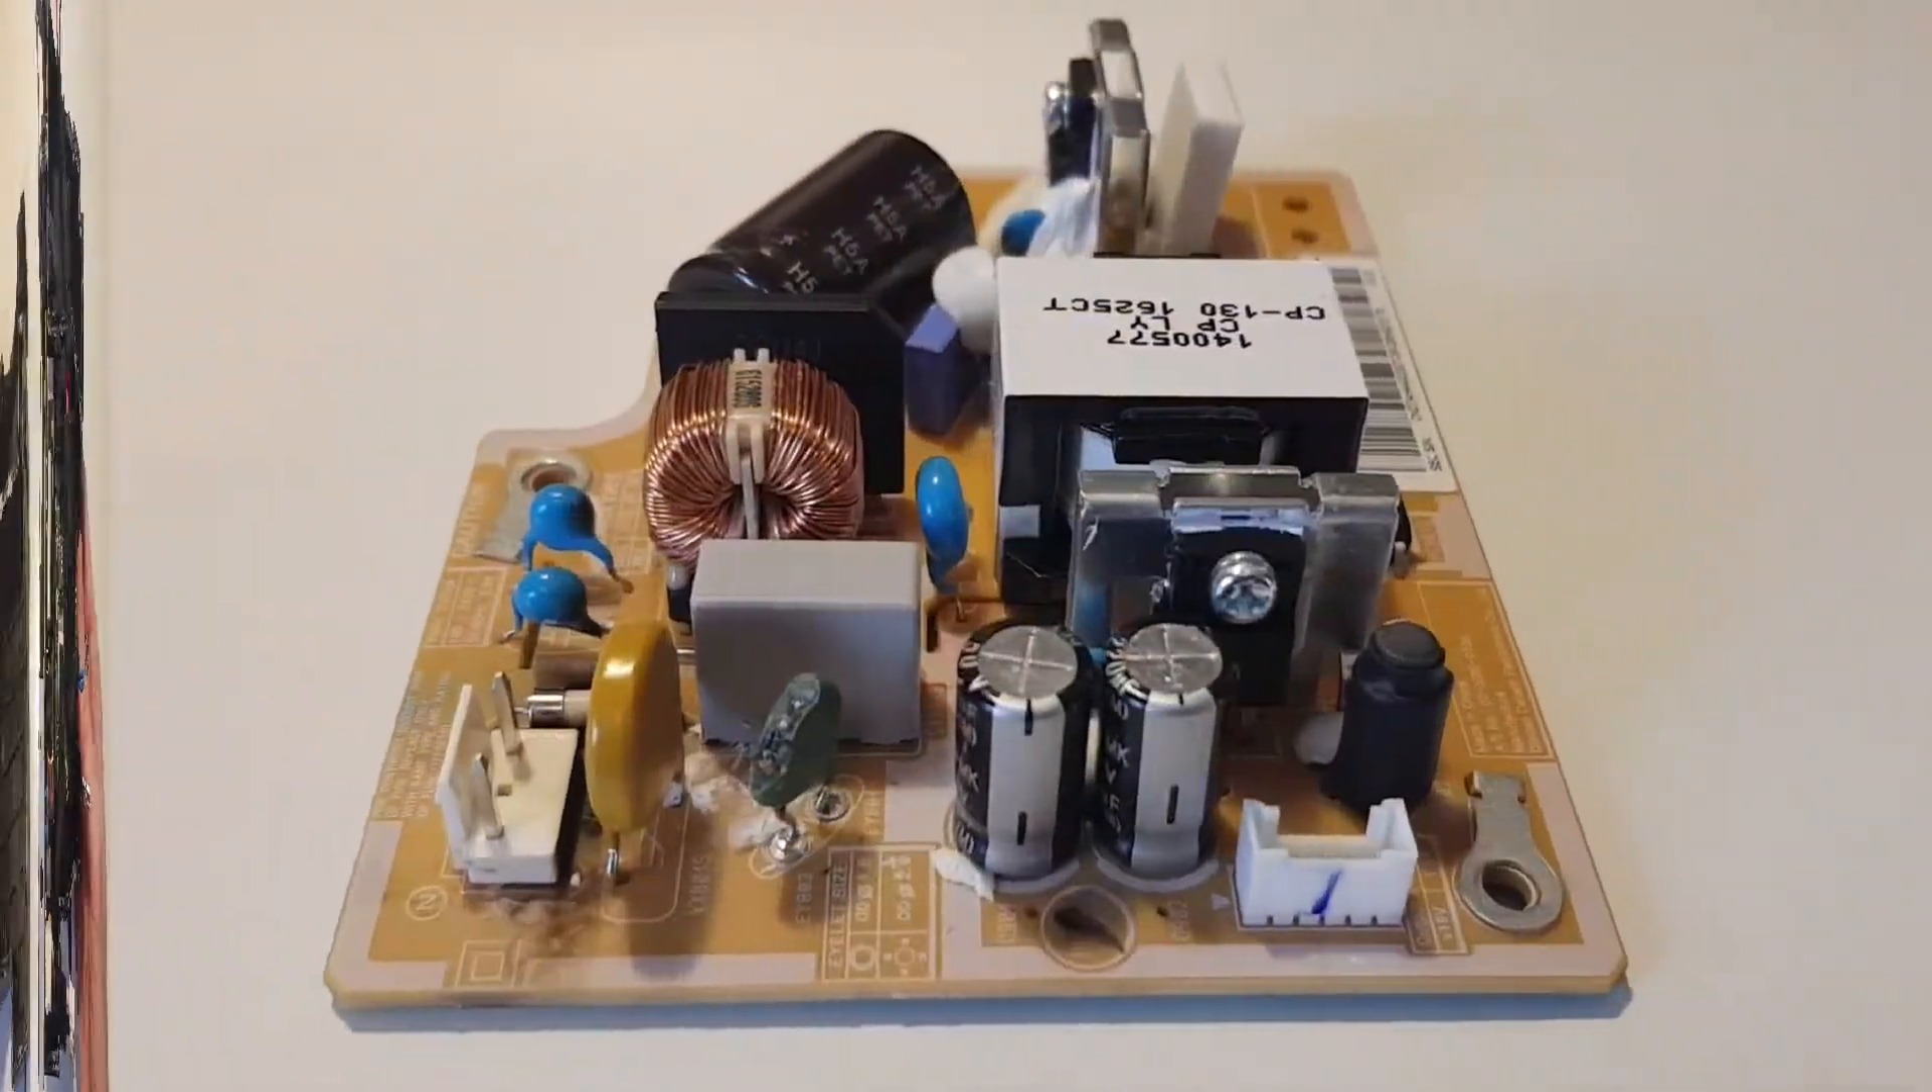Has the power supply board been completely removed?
Yes.